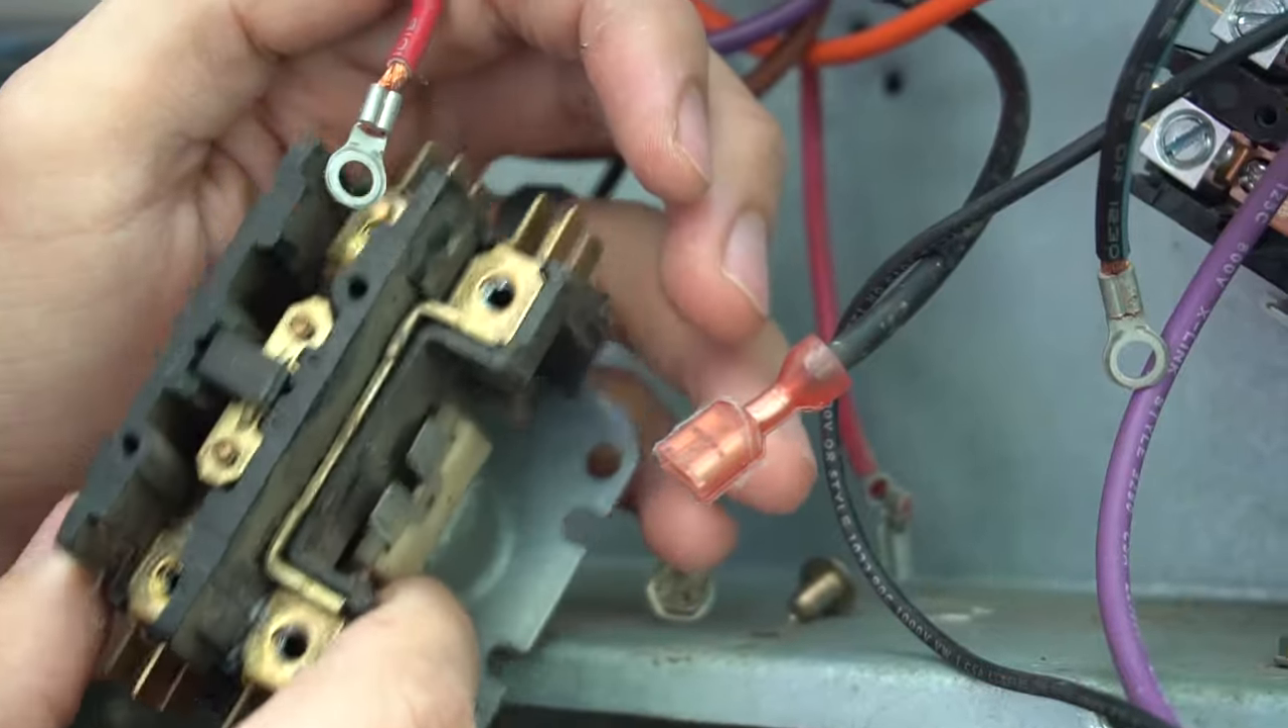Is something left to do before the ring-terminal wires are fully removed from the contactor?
No.